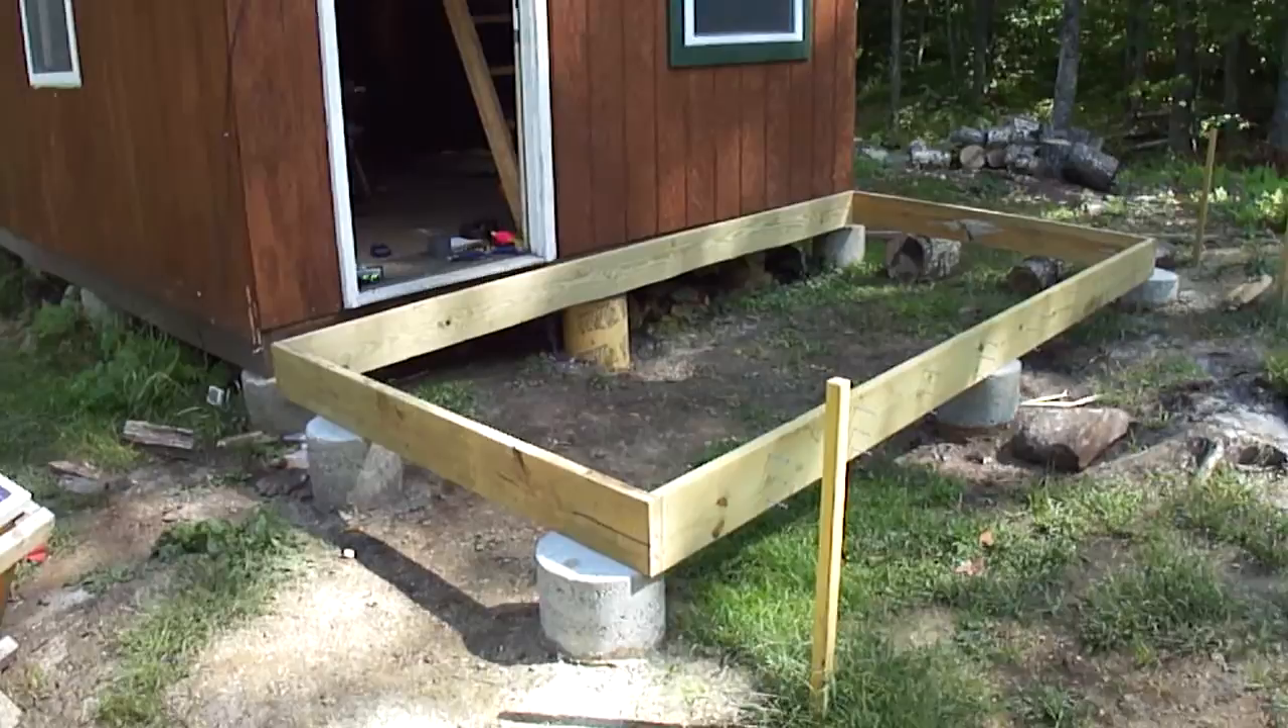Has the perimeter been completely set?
Yes.